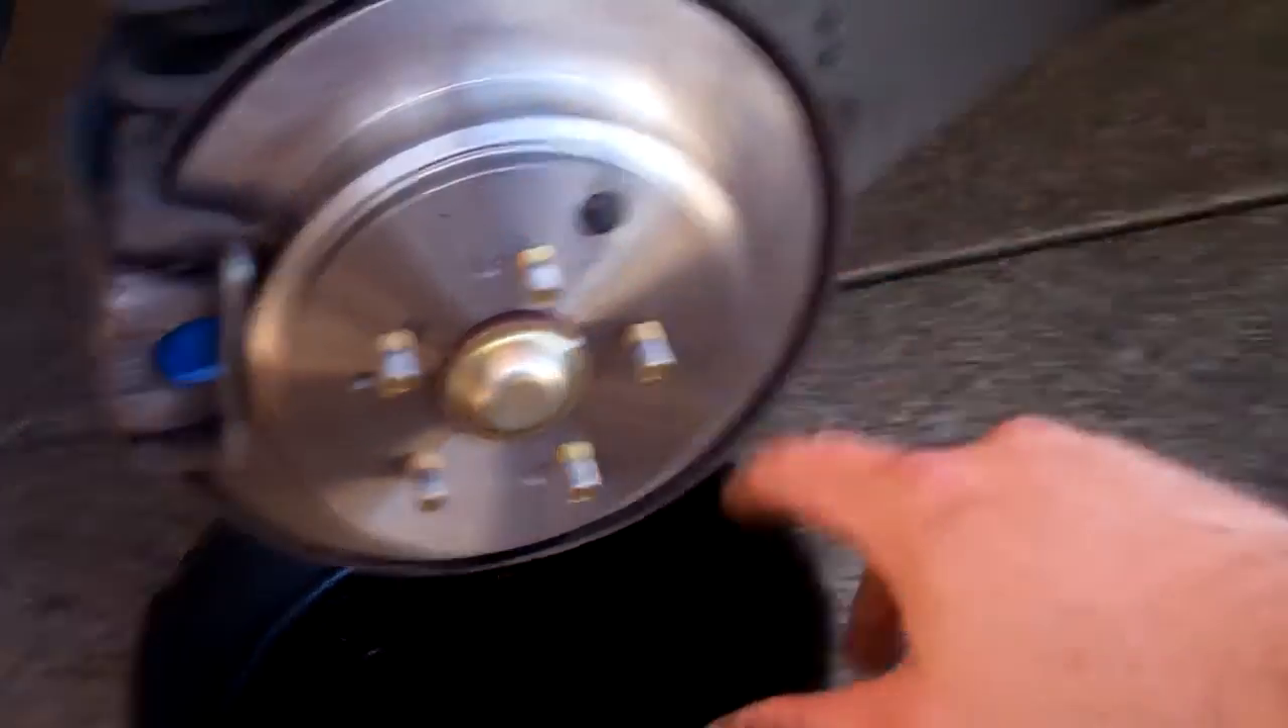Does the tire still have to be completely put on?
Yes.